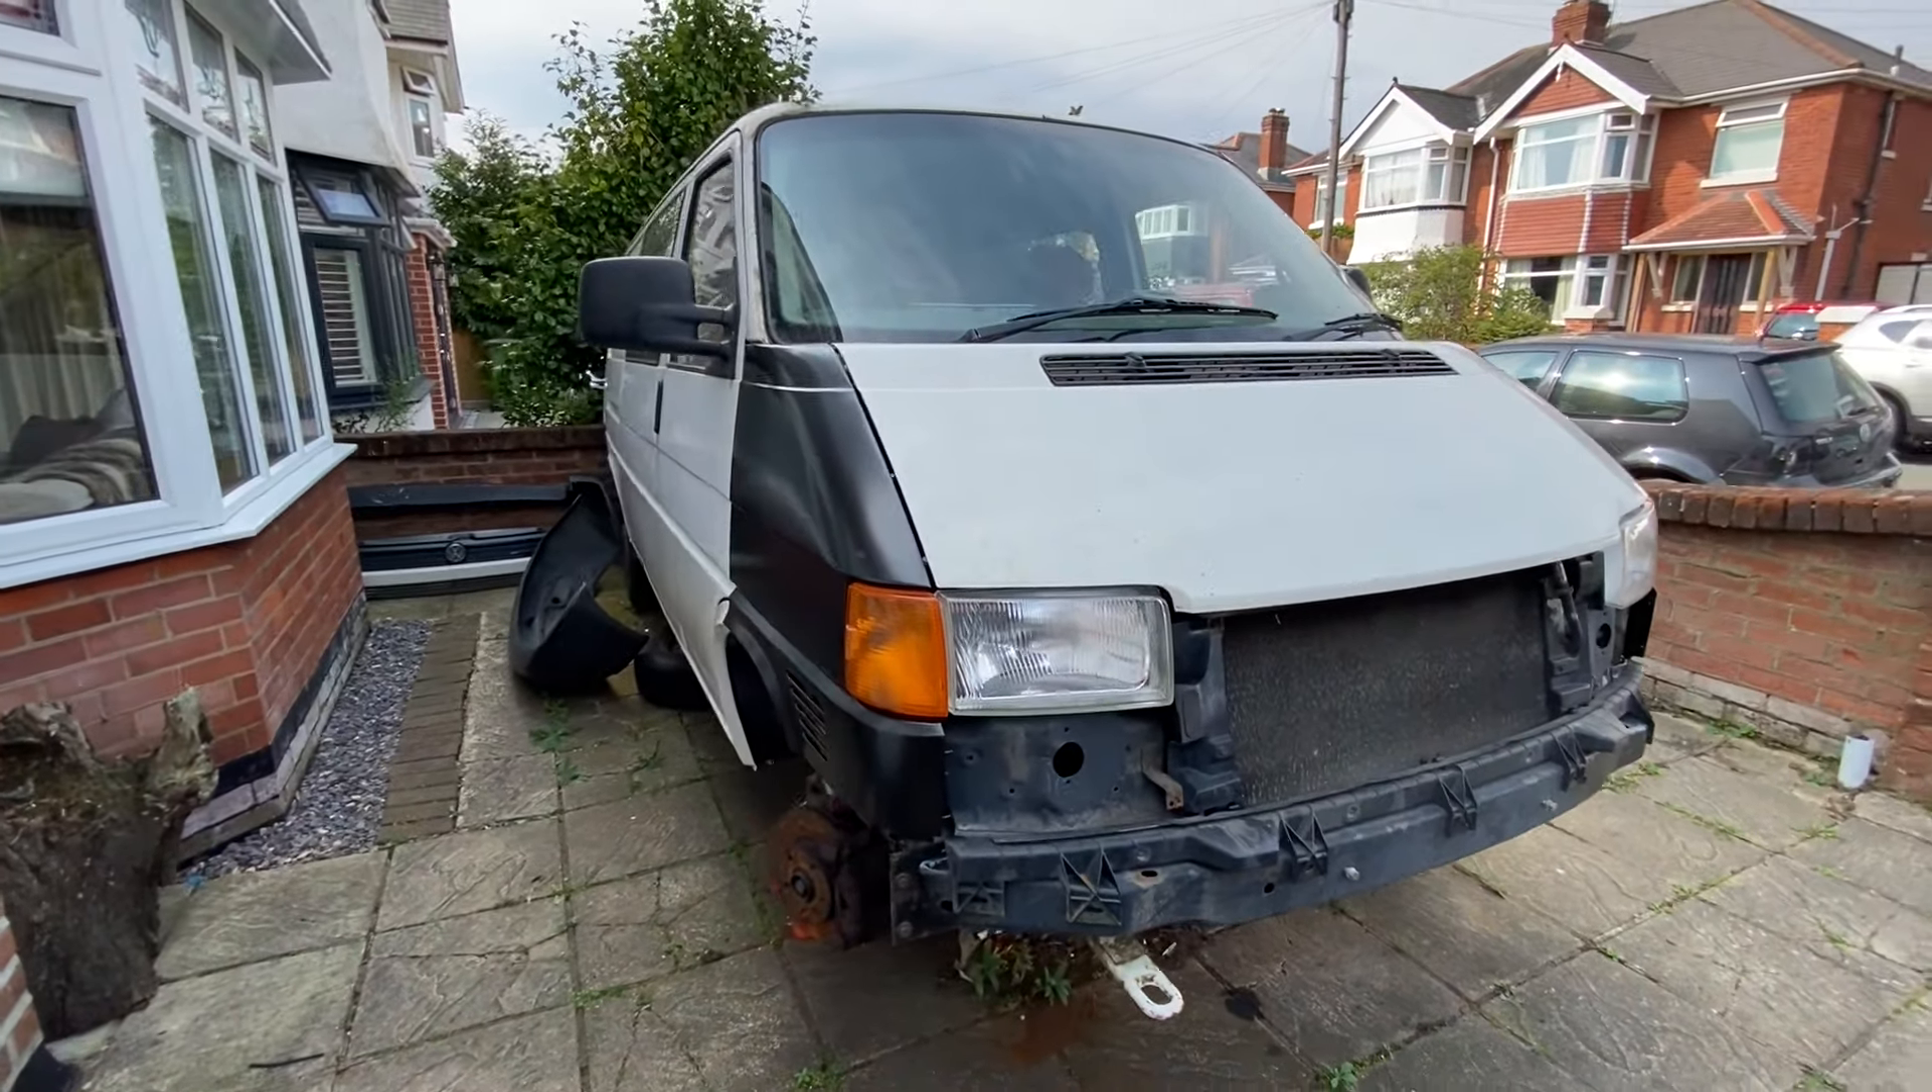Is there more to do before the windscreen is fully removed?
Yes.